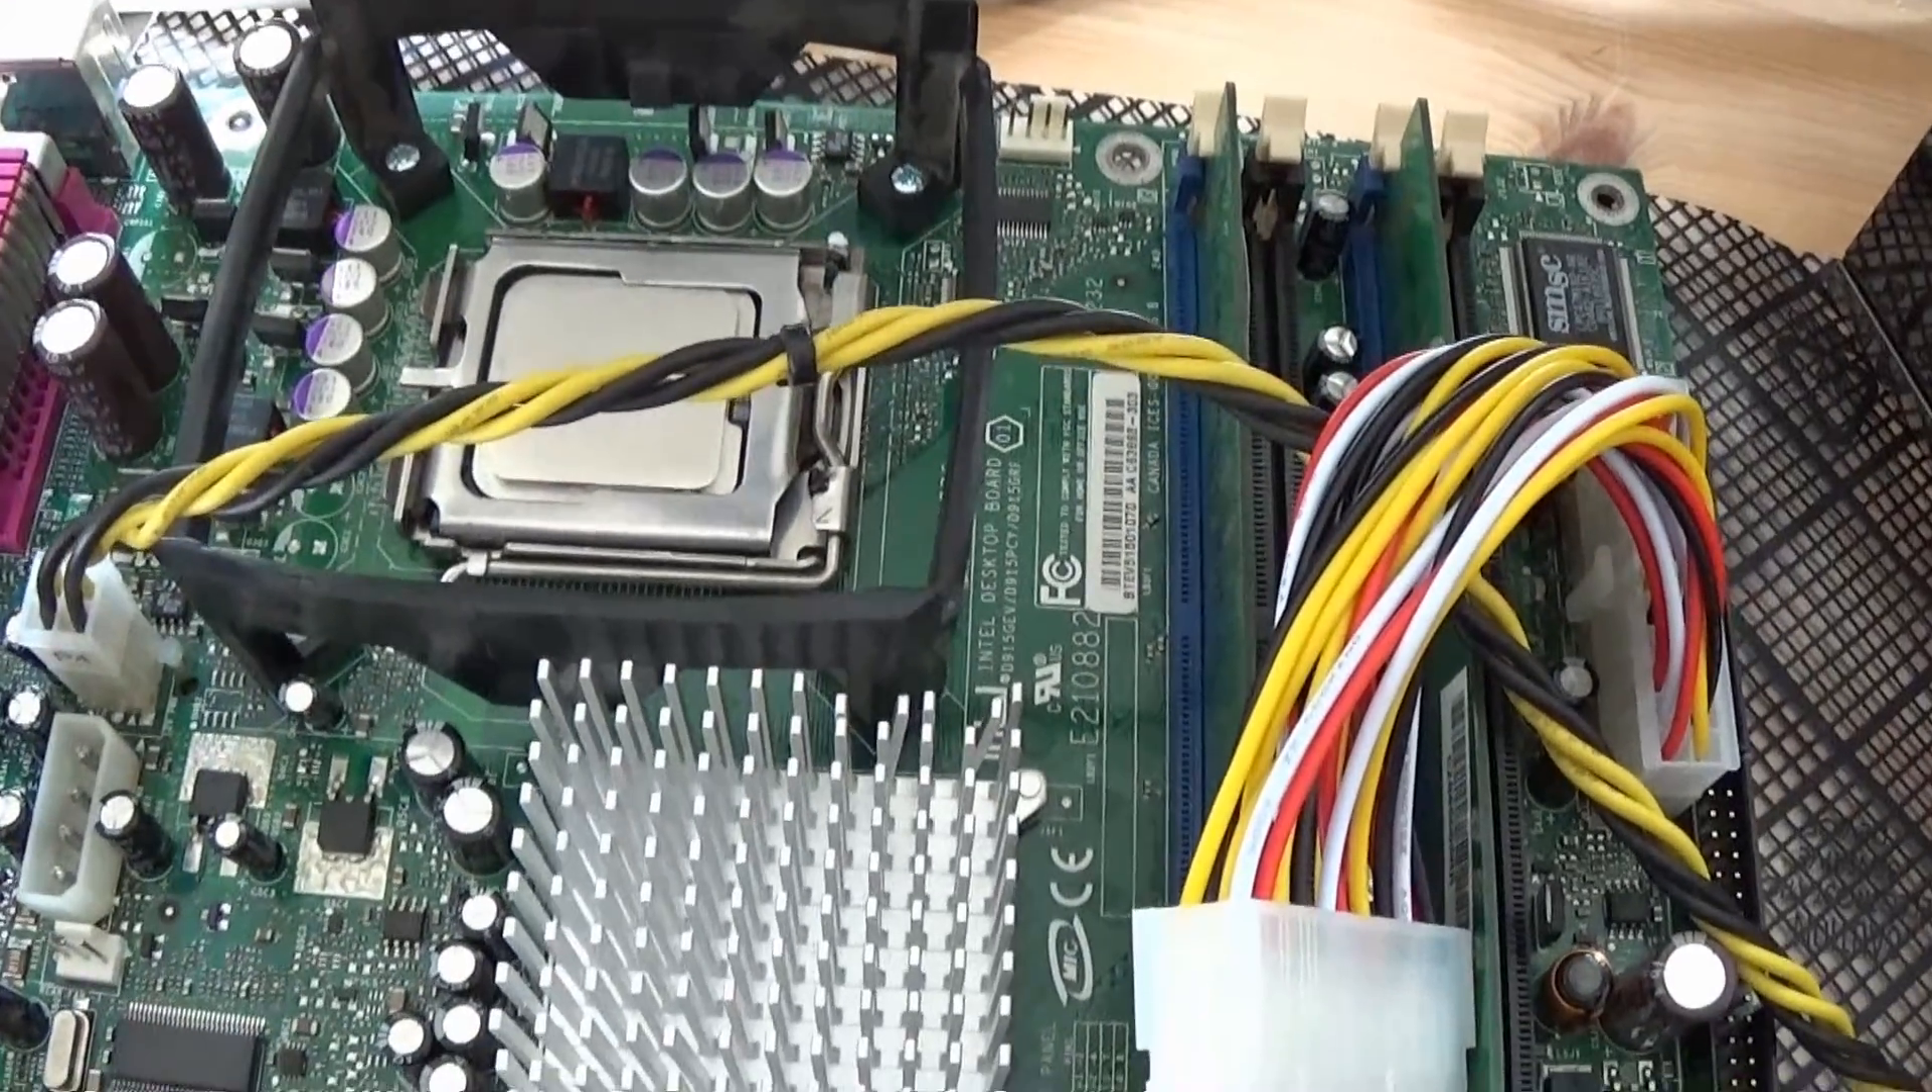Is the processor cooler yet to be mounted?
Yes.